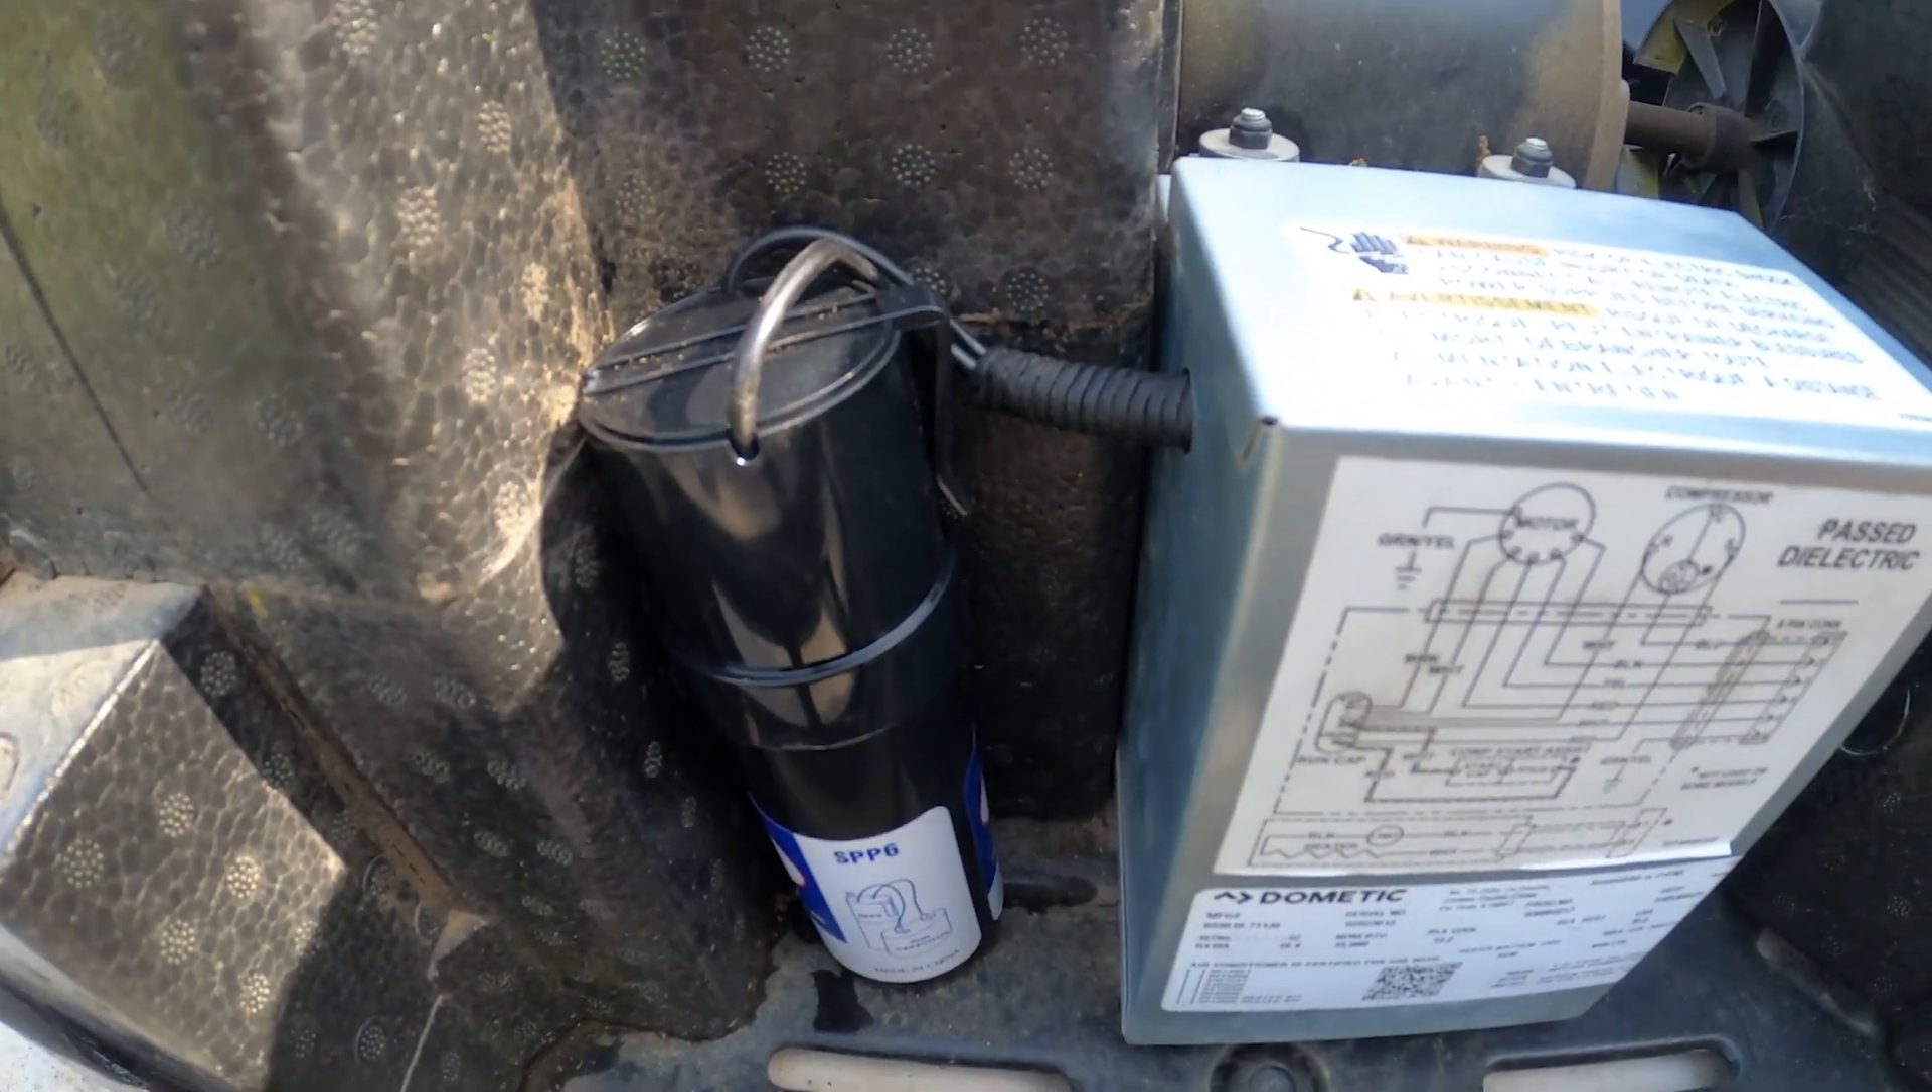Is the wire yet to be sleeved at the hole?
No.